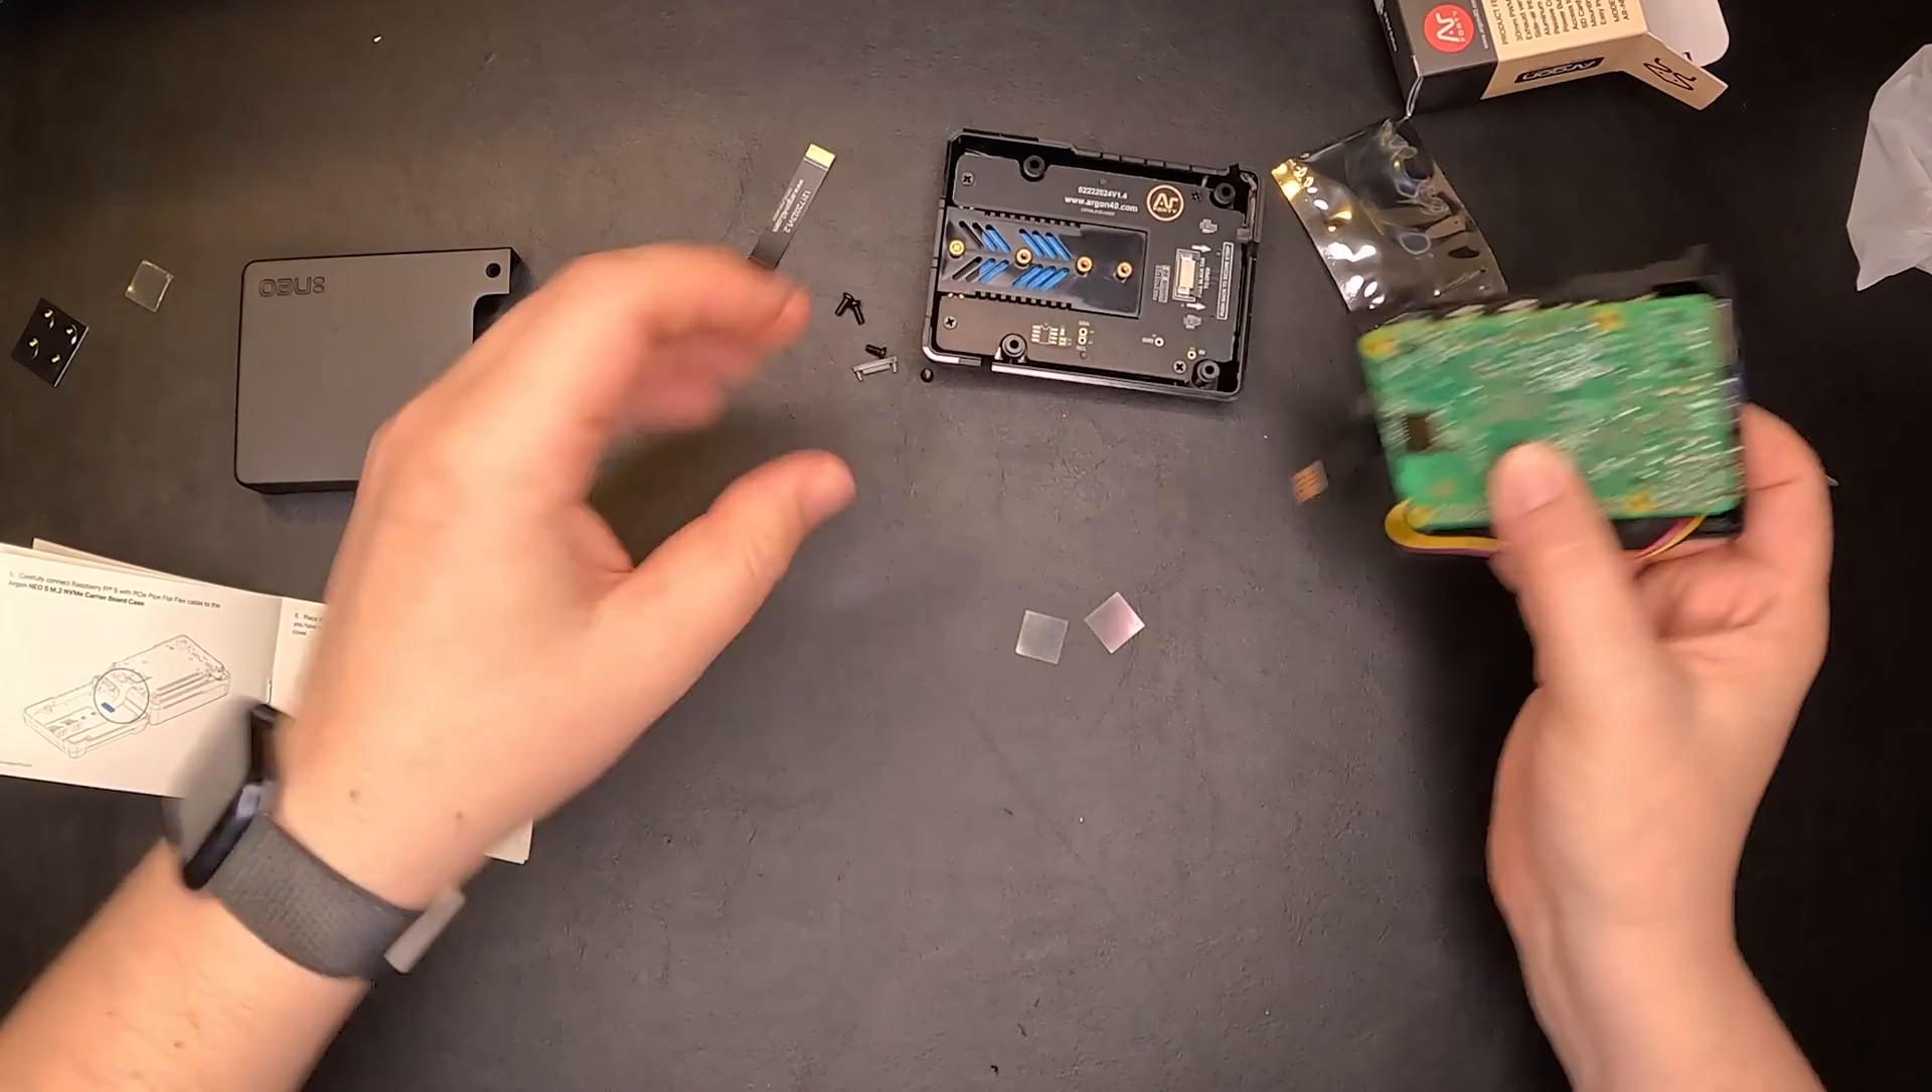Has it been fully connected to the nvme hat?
No.